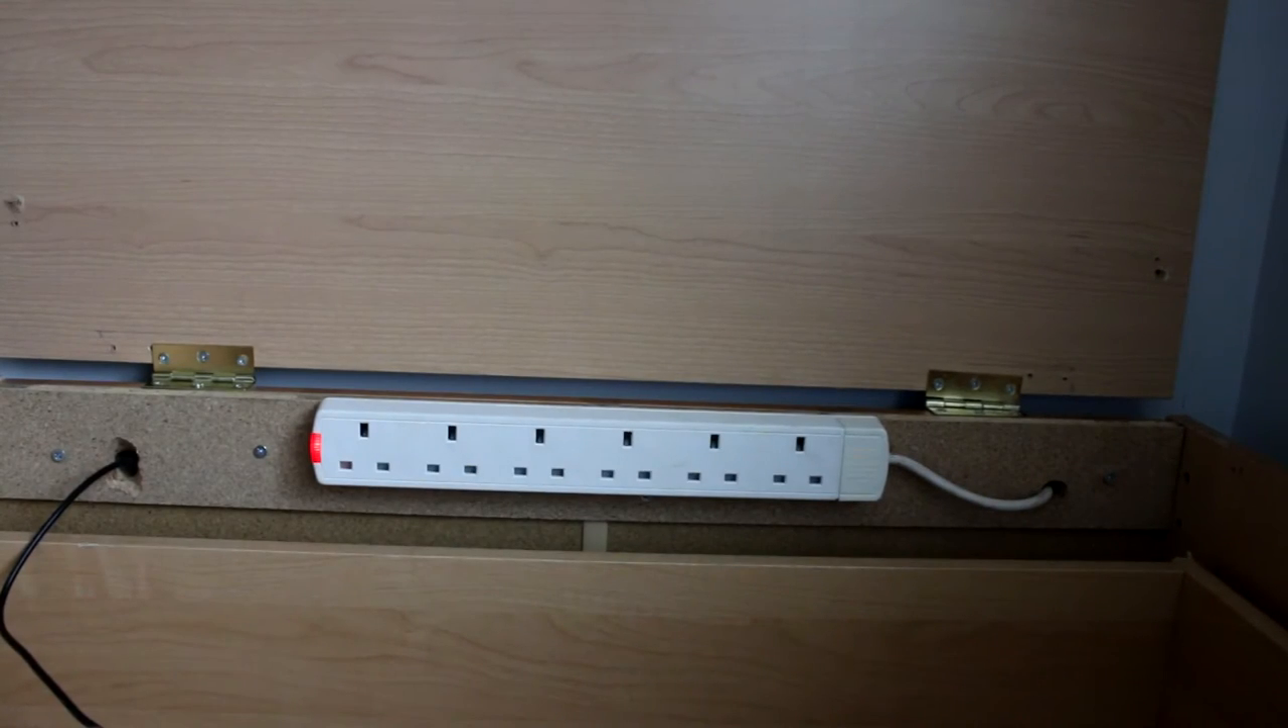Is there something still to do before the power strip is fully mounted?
No.